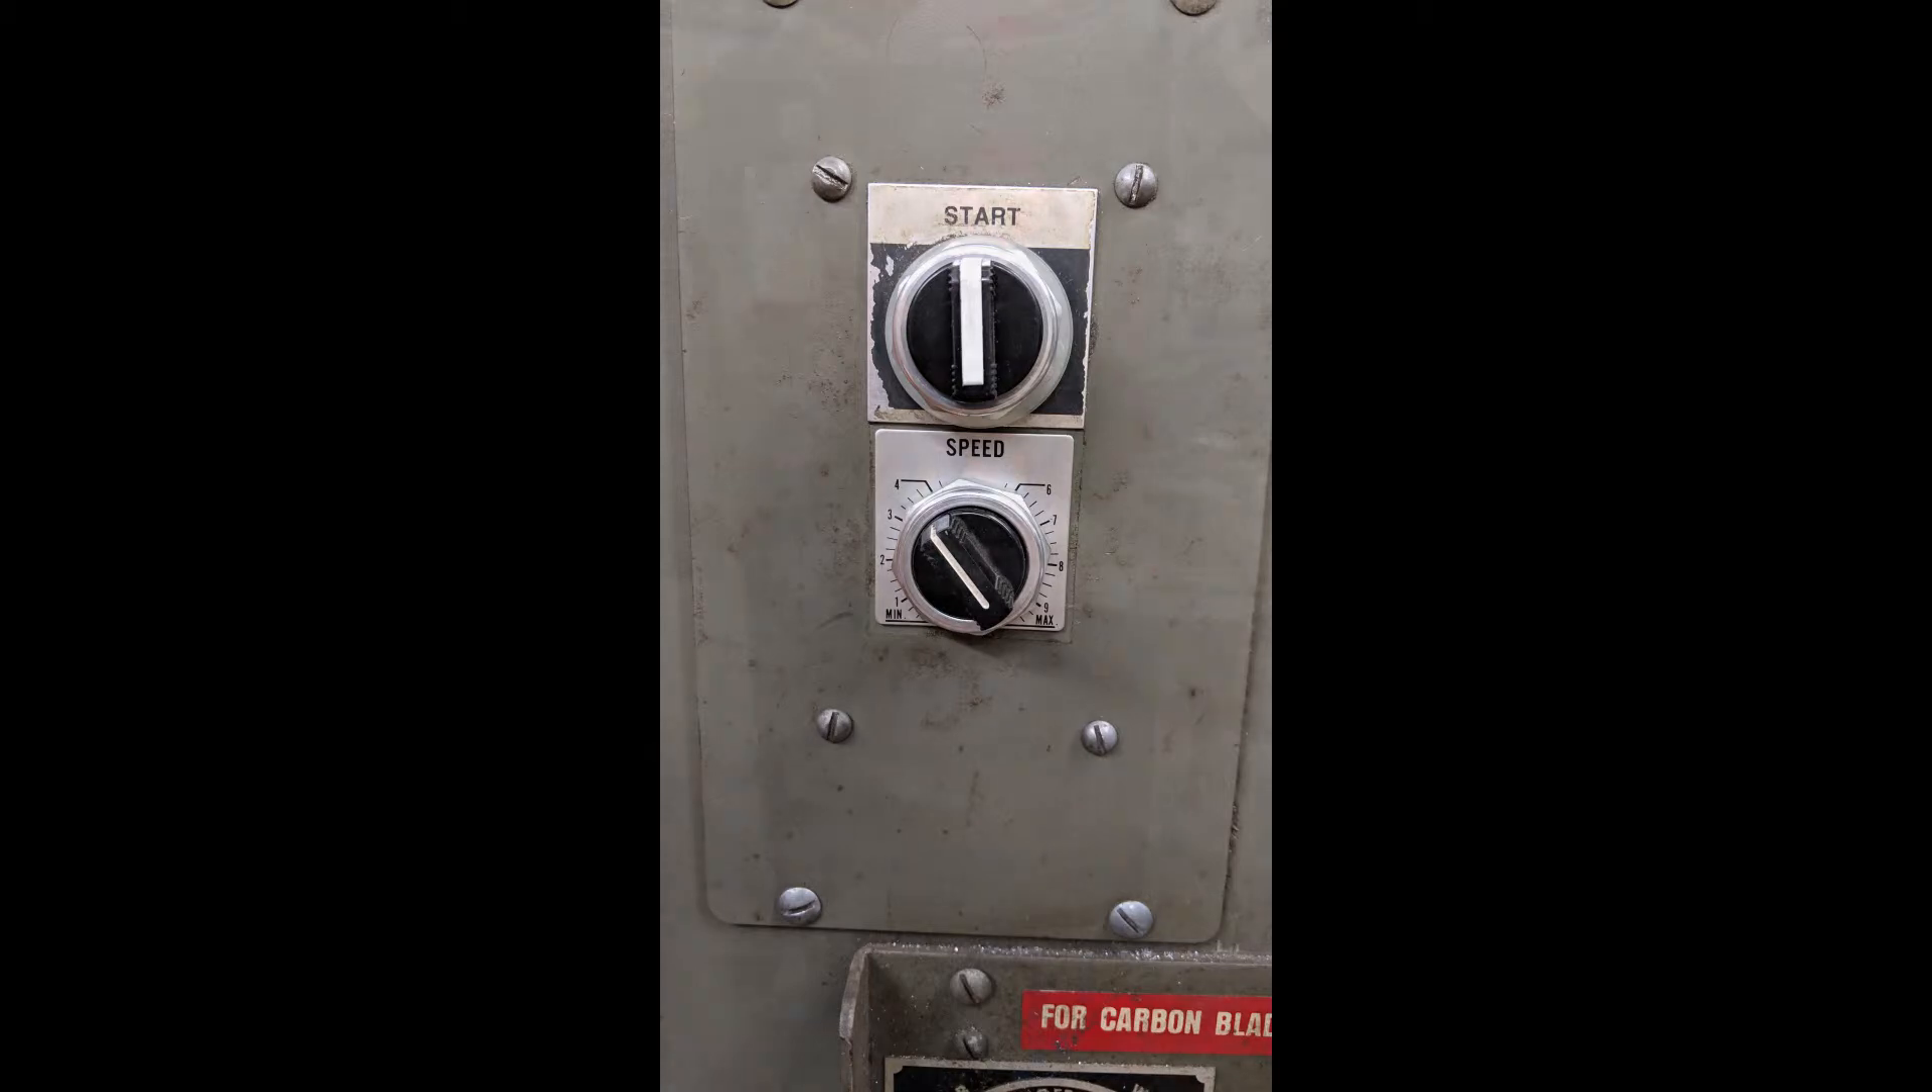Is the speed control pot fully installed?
Yes.